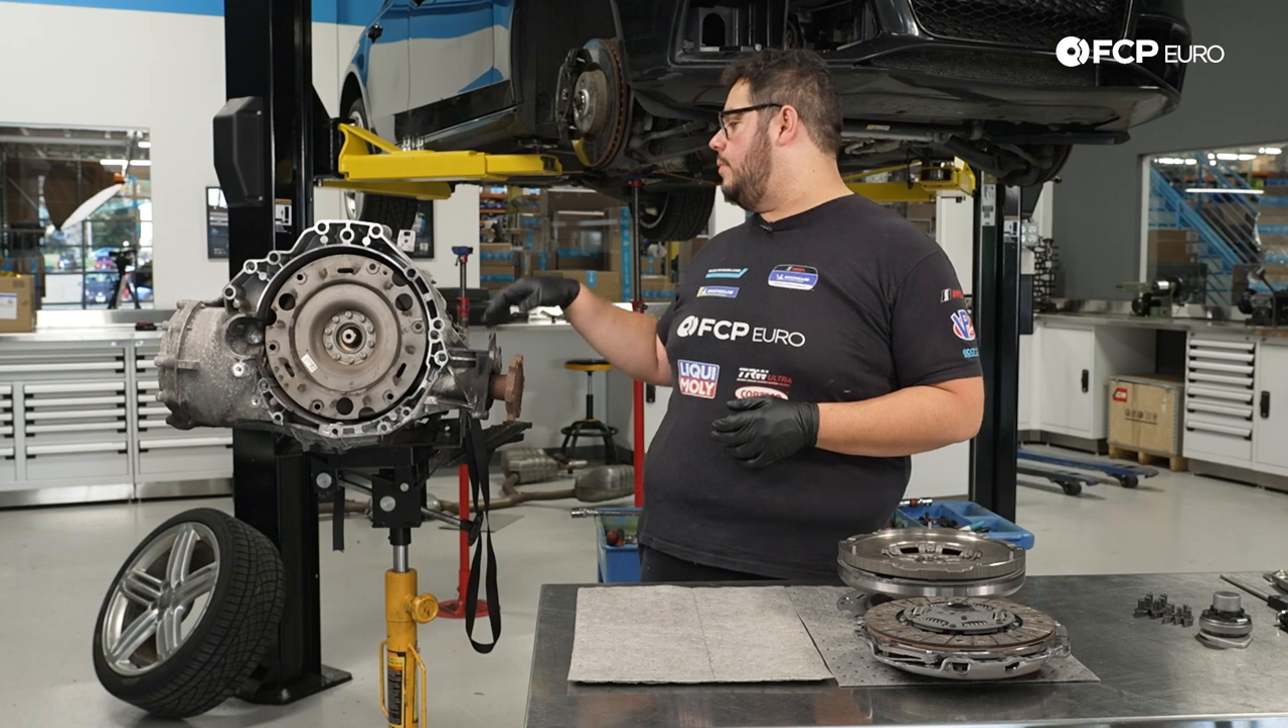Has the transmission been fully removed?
Yes.